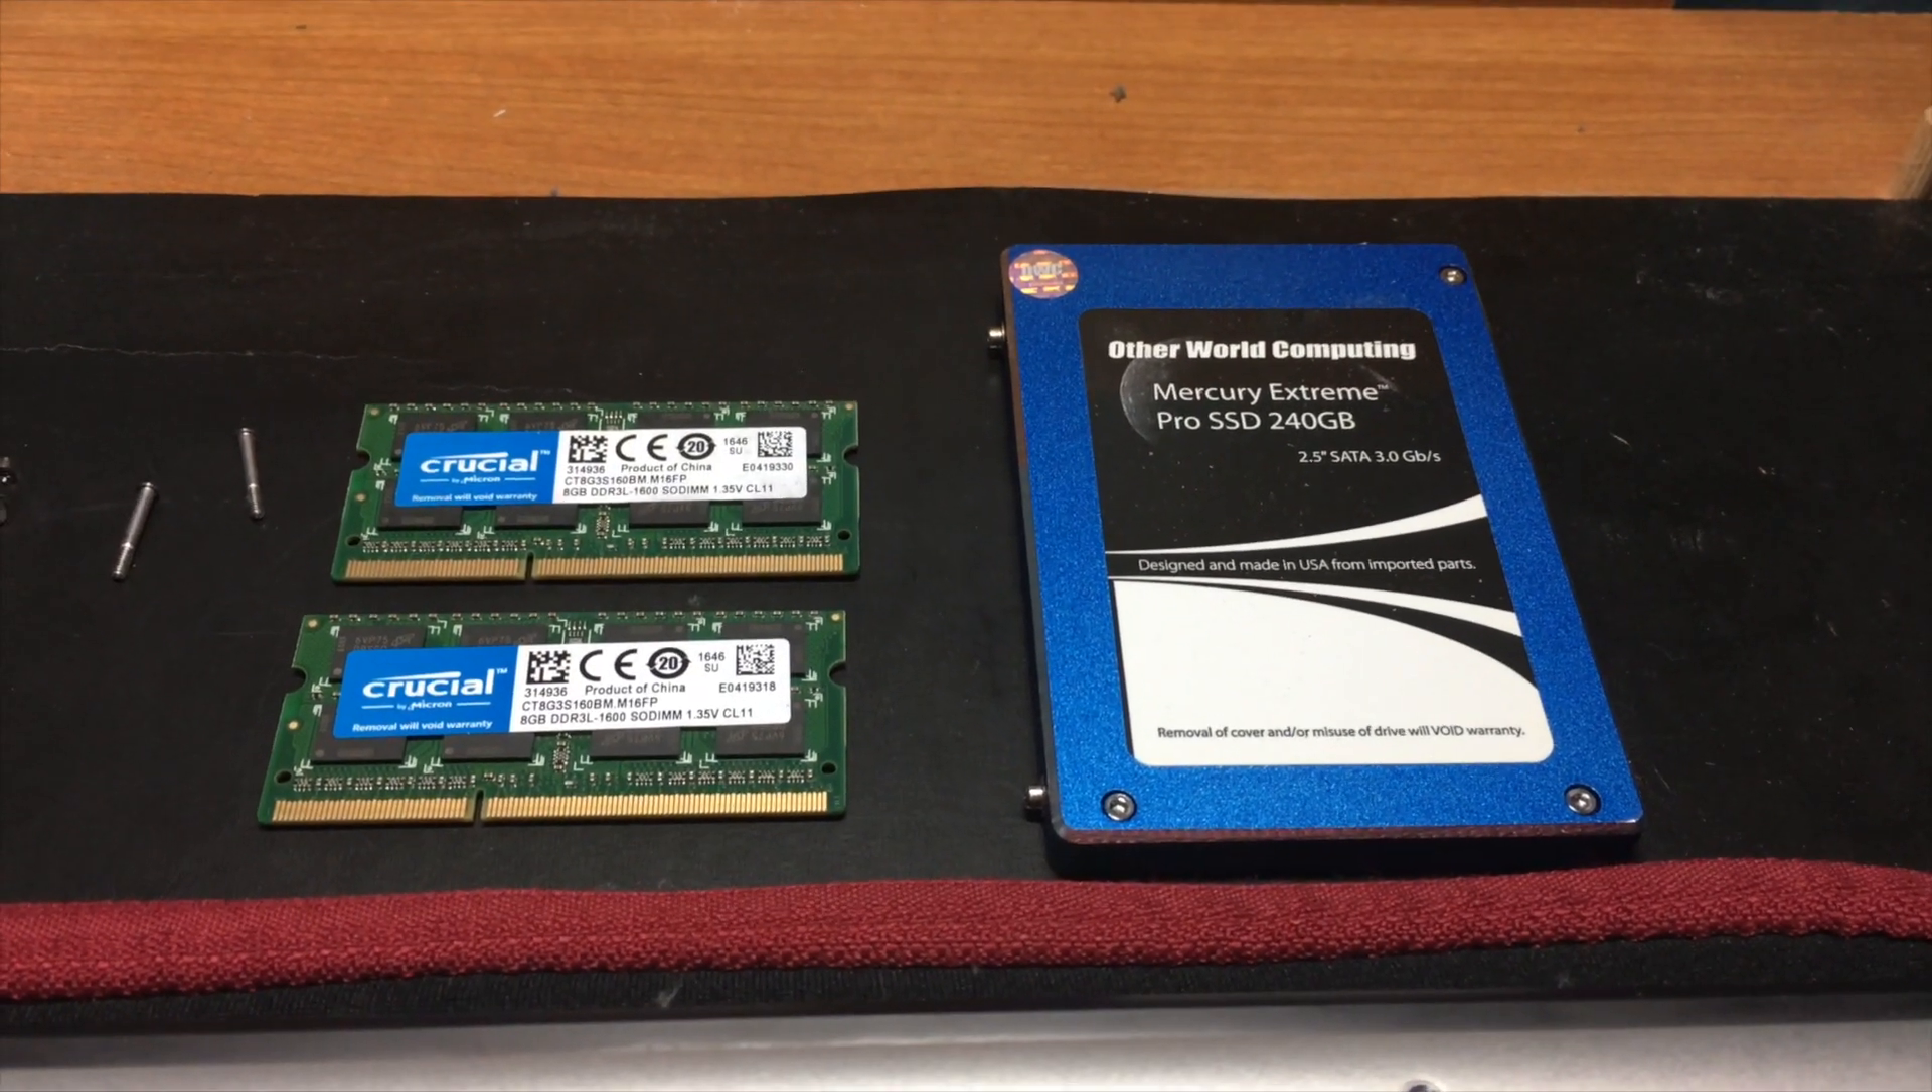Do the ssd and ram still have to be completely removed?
No.